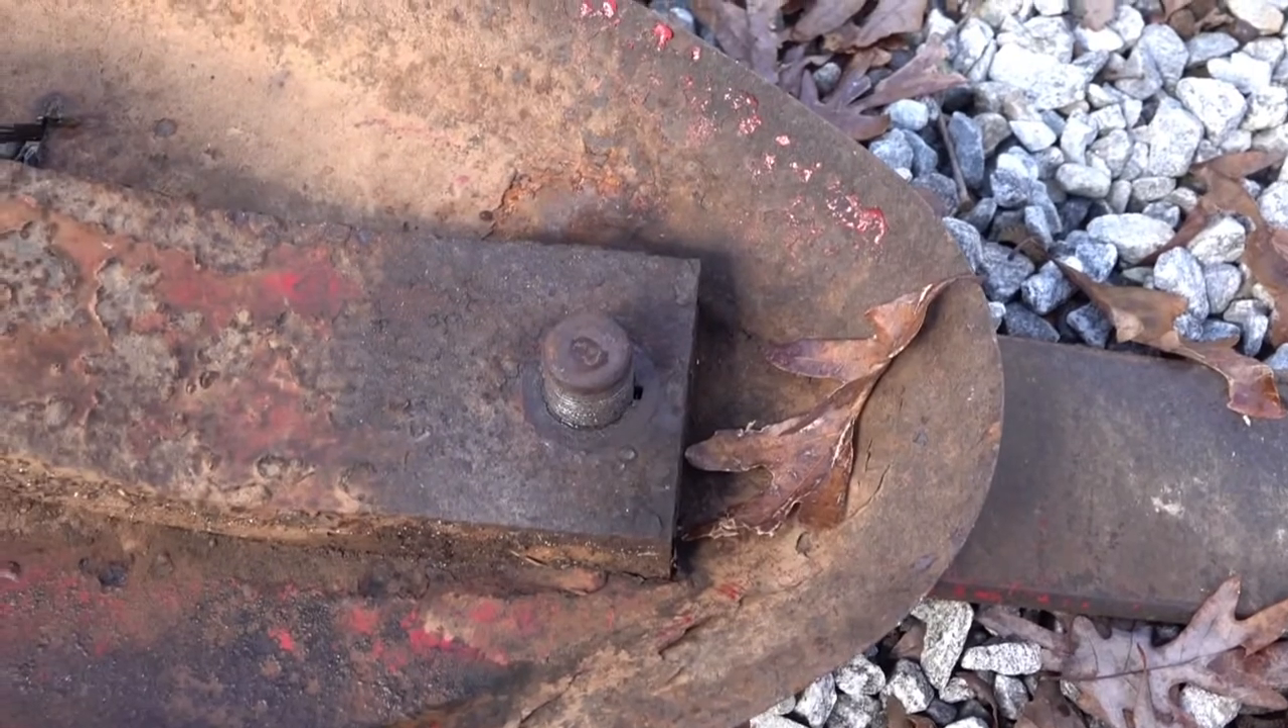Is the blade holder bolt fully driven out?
No.